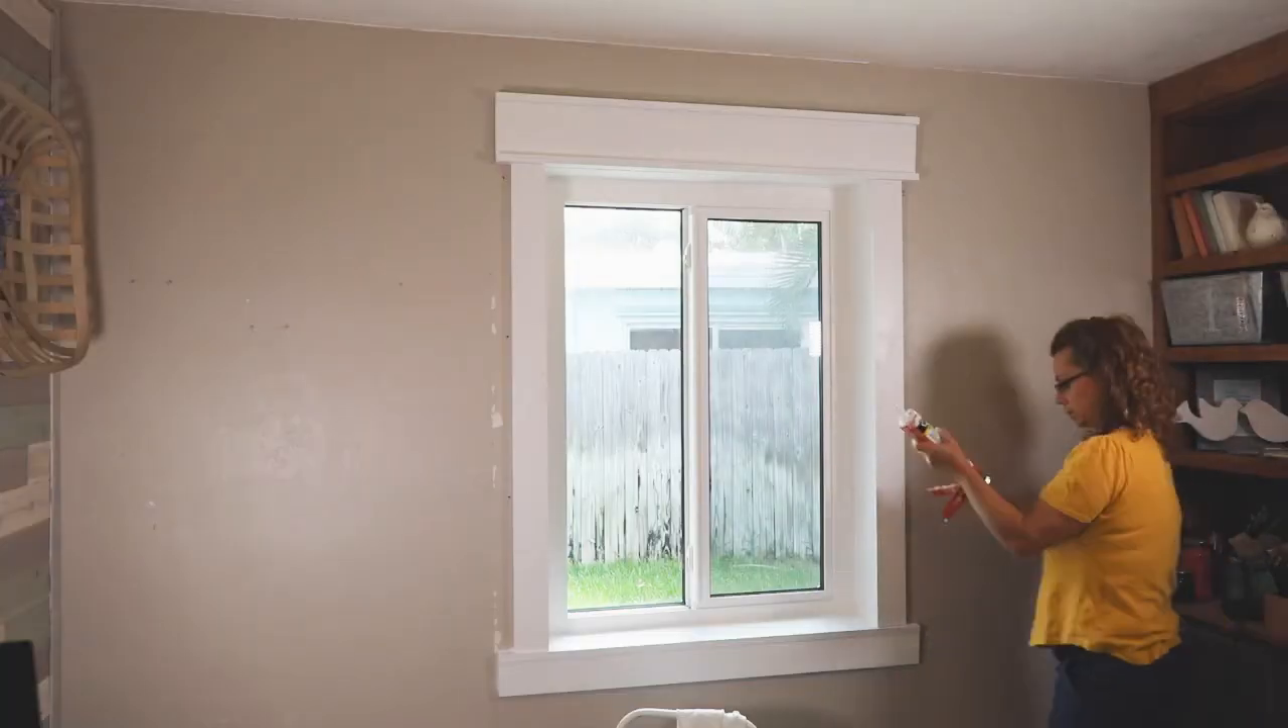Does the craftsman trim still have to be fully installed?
No.